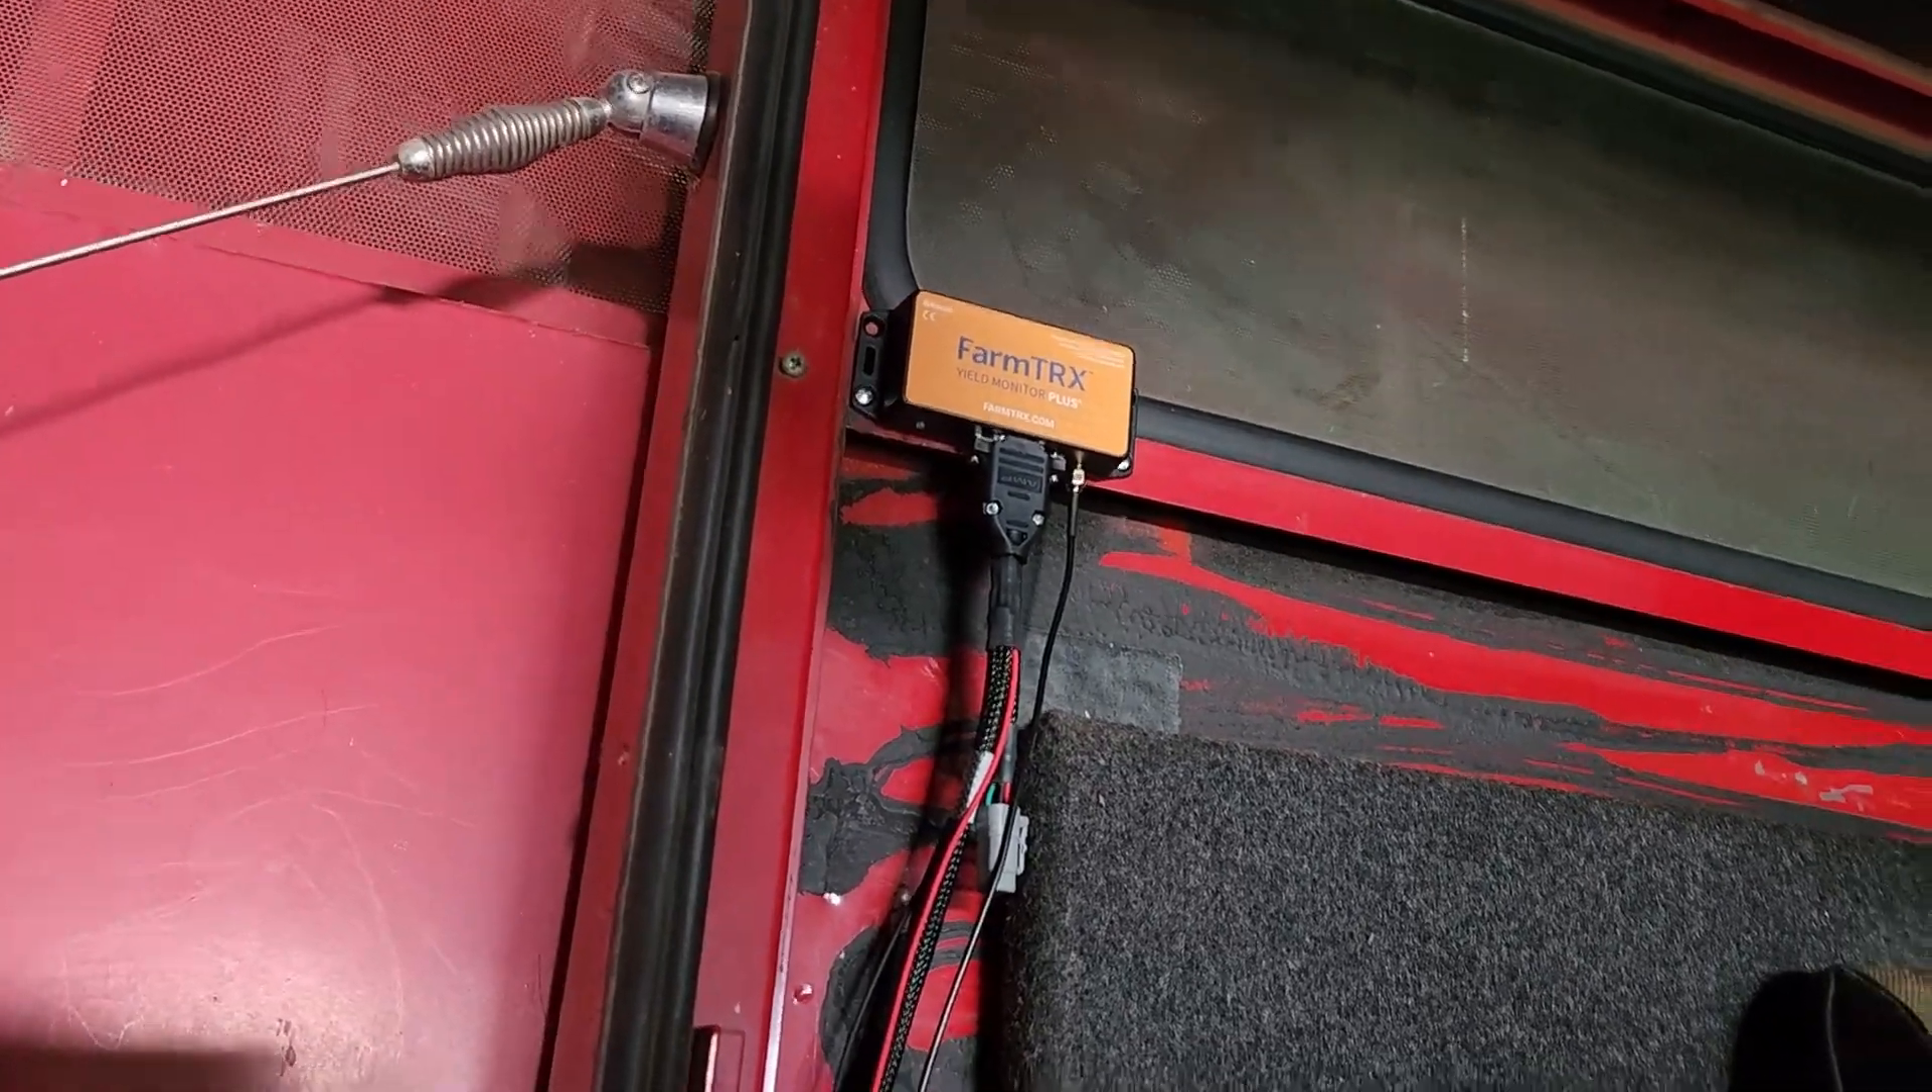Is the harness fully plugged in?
Yes.